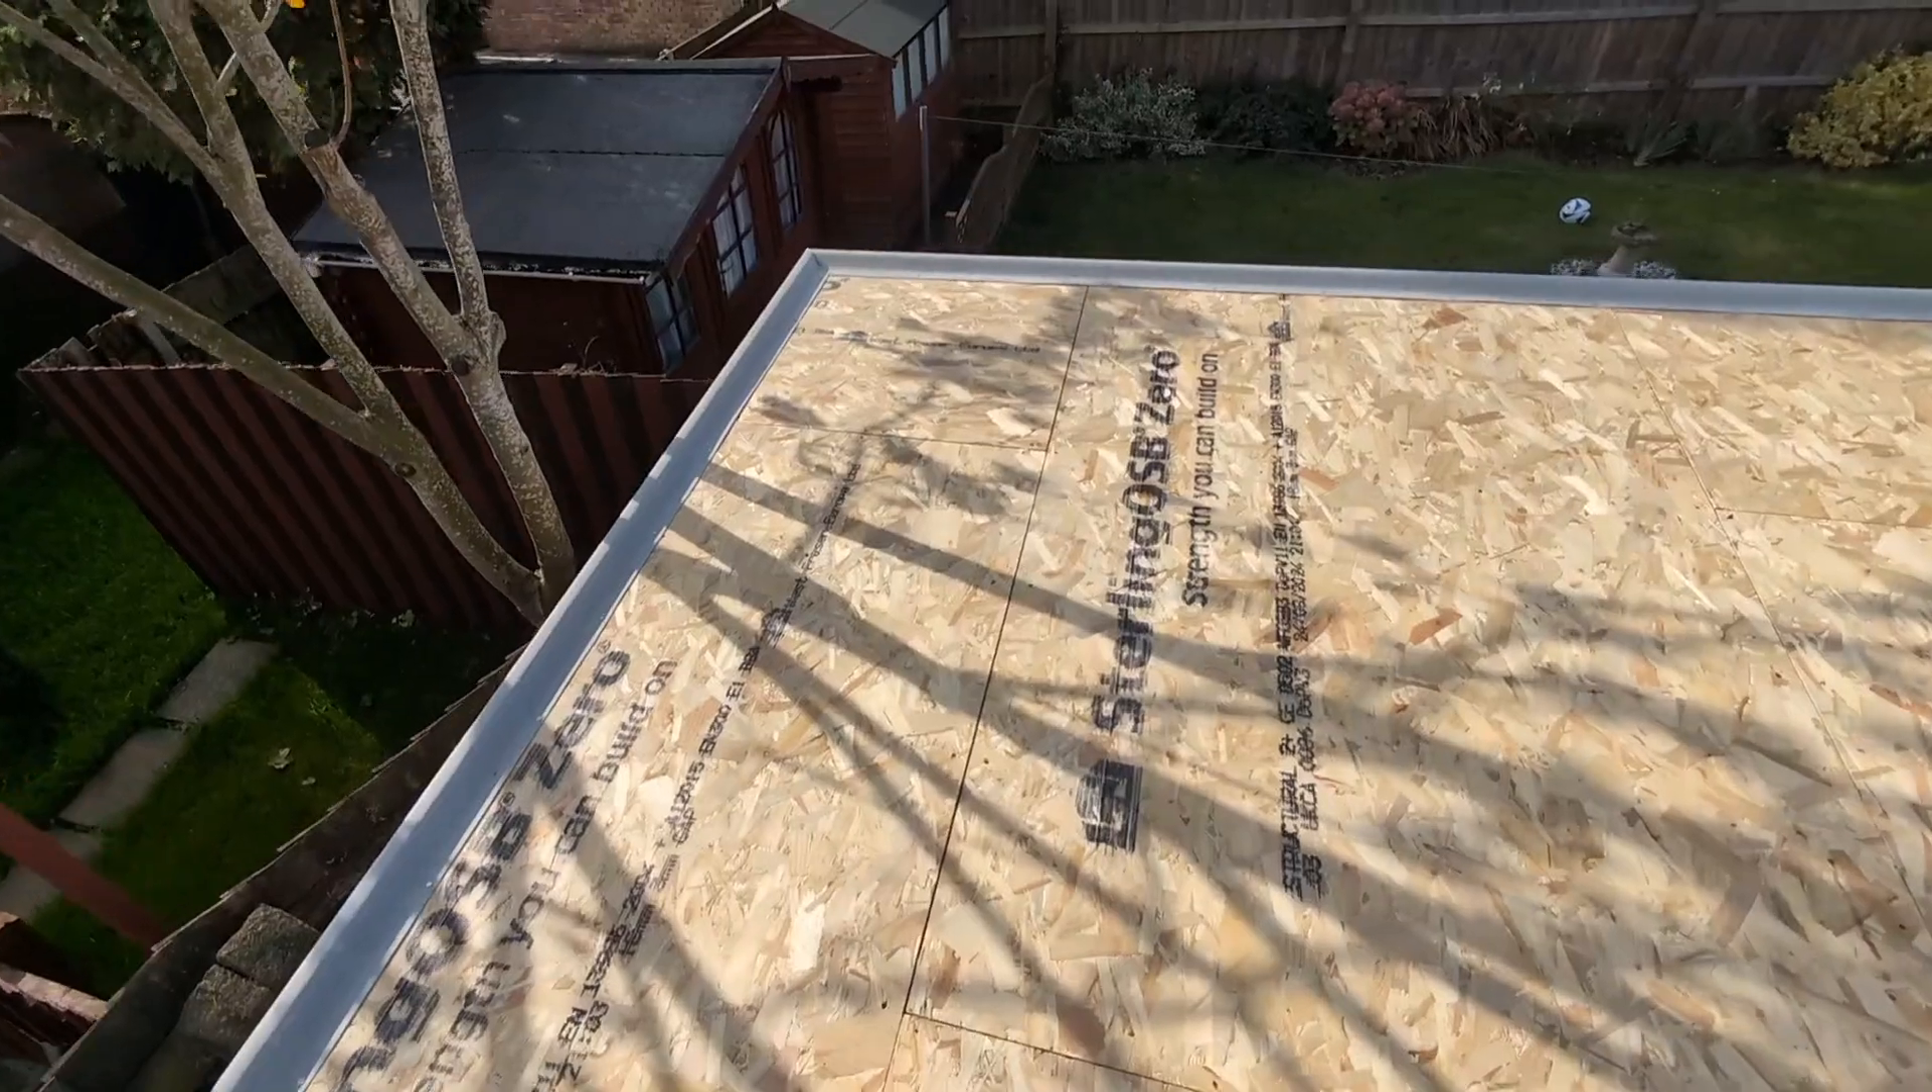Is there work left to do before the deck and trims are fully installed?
No.